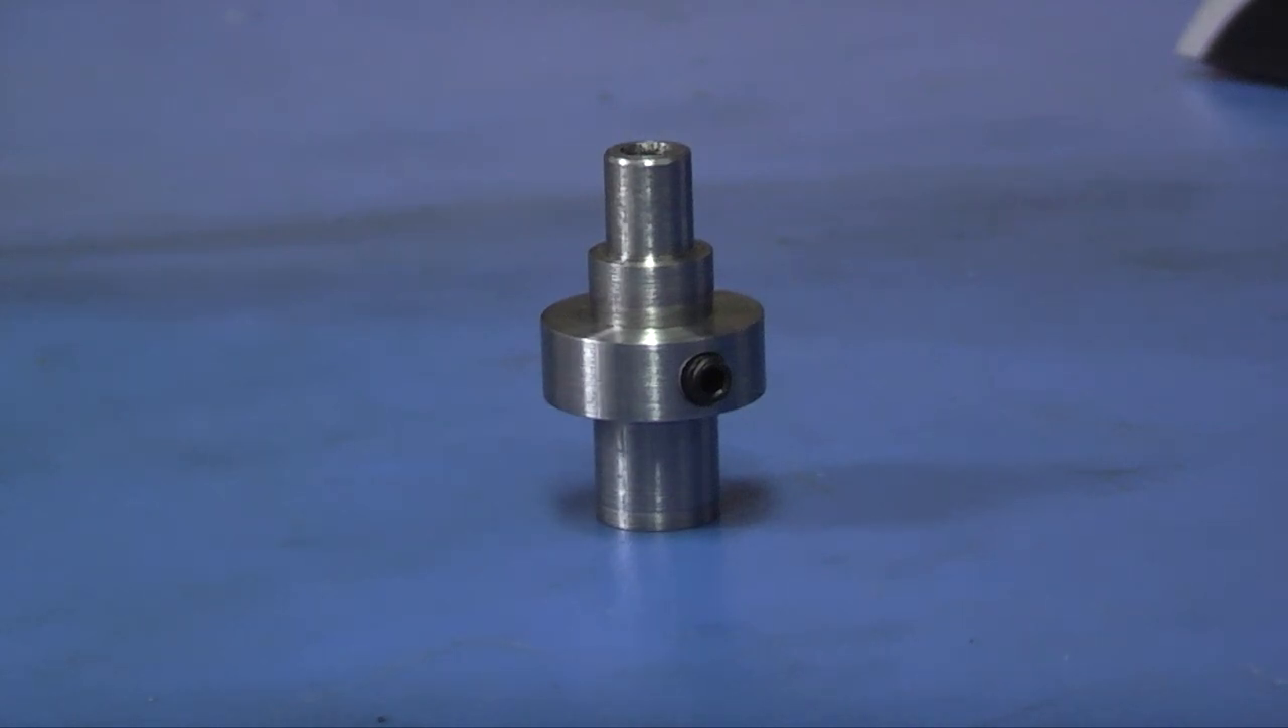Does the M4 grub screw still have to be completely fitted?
No.